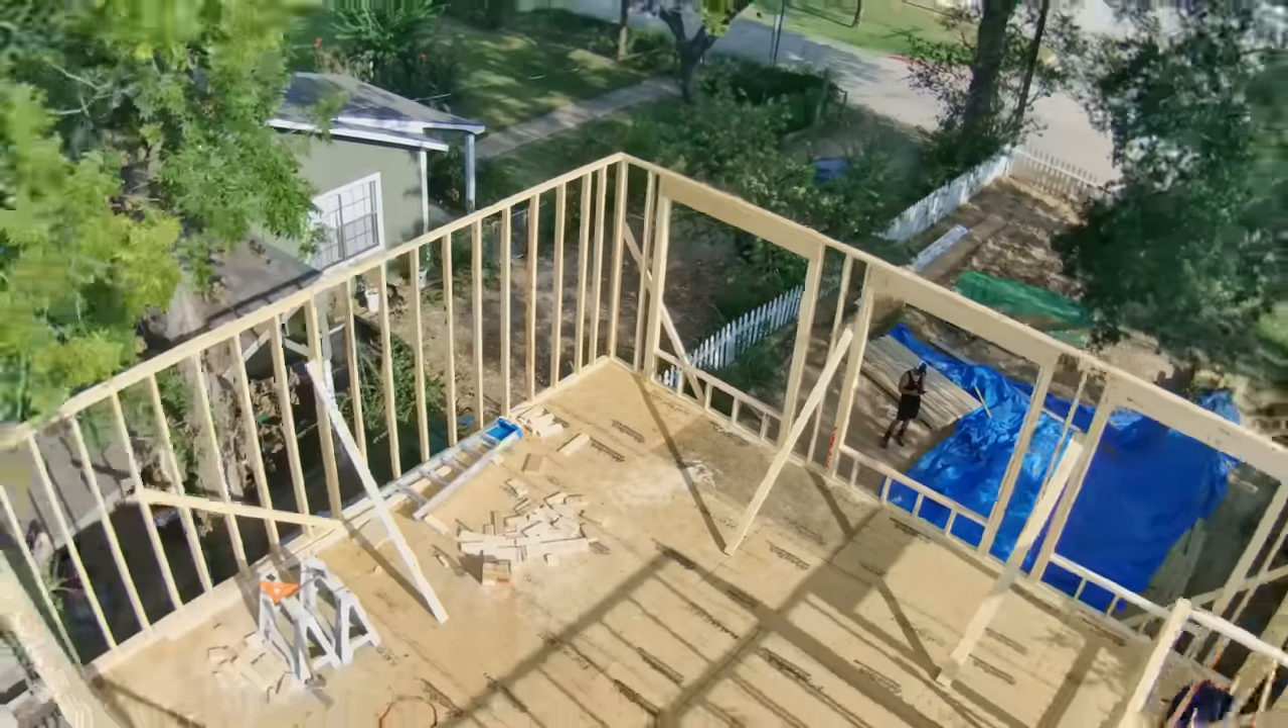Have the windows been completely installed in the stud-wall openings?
No.